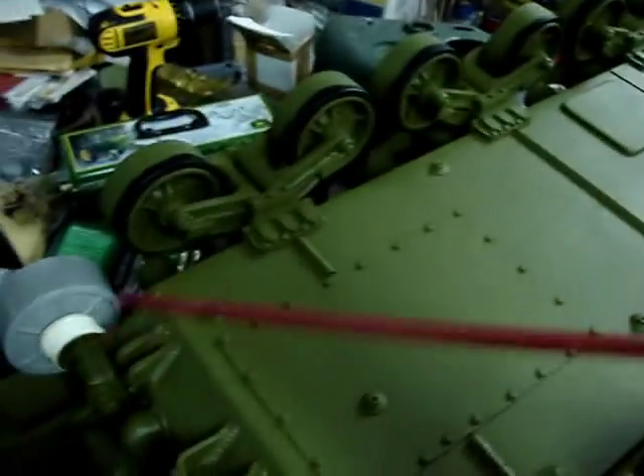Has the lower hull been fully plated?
Yes.